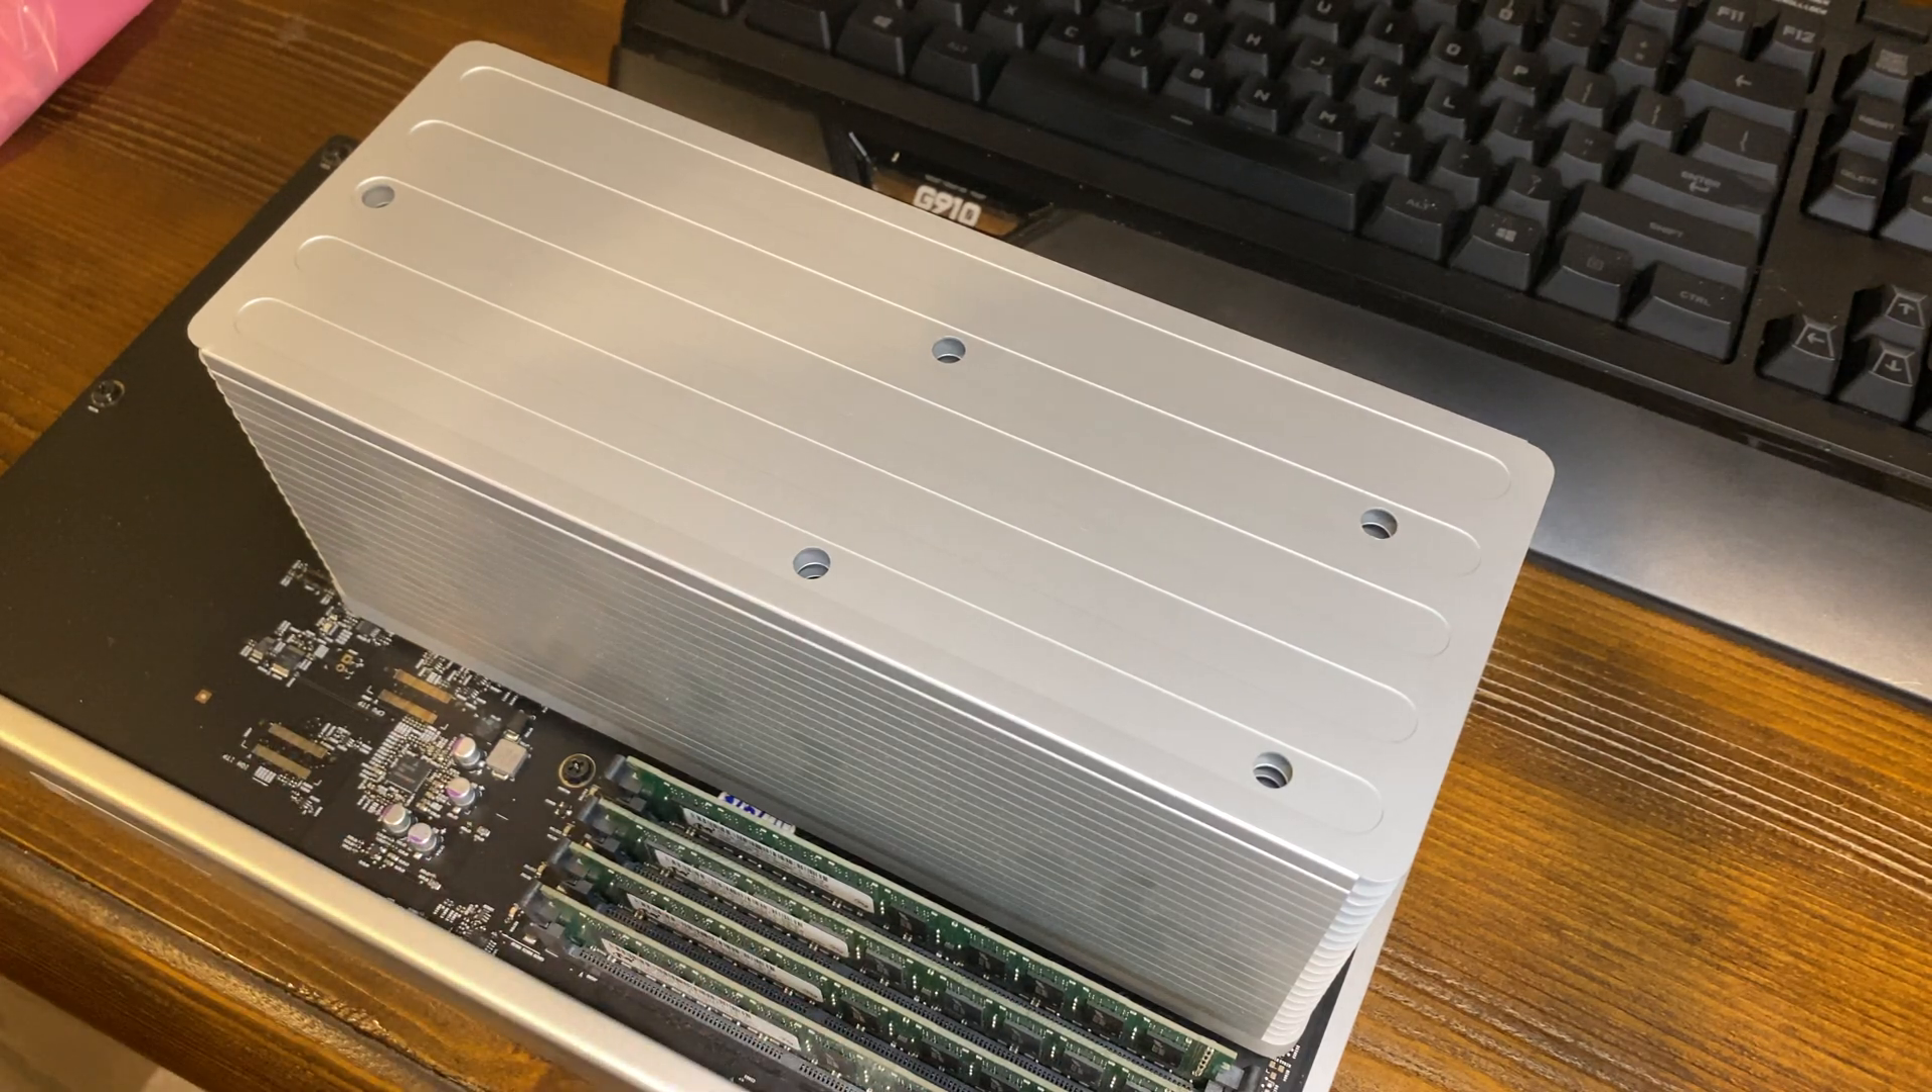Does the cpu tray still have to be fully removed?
No.